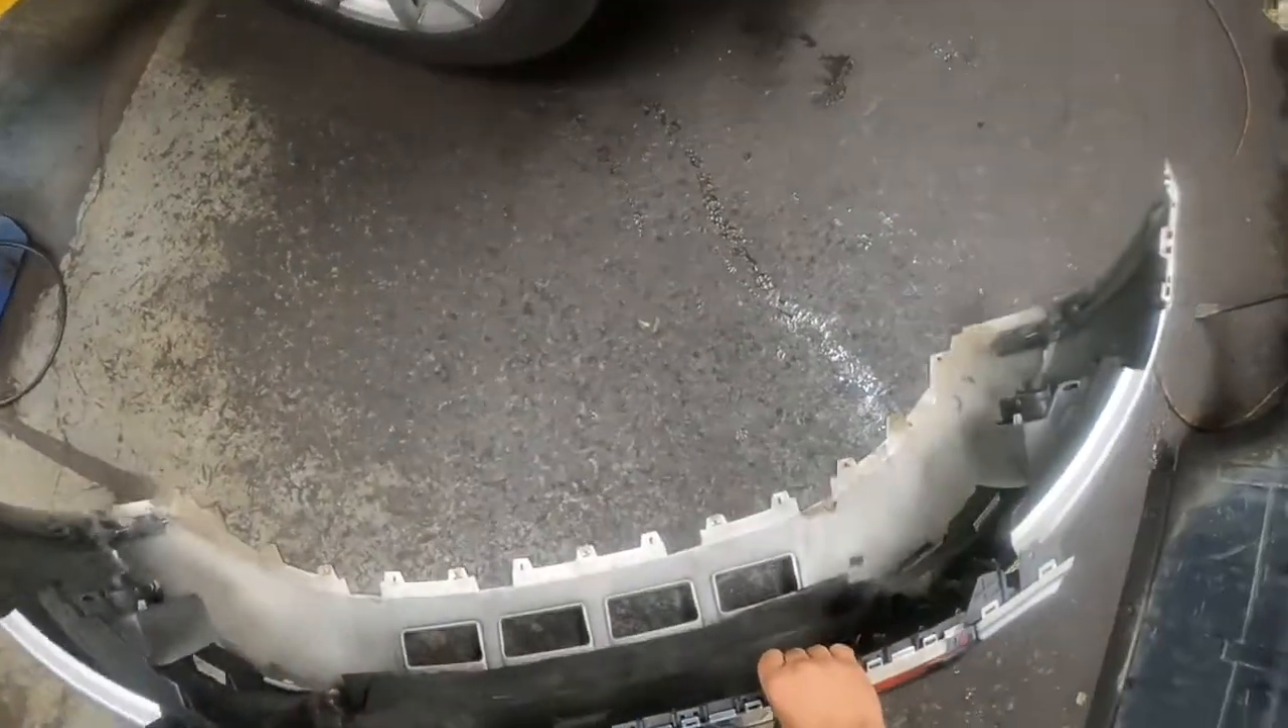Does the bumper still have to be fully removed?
No.